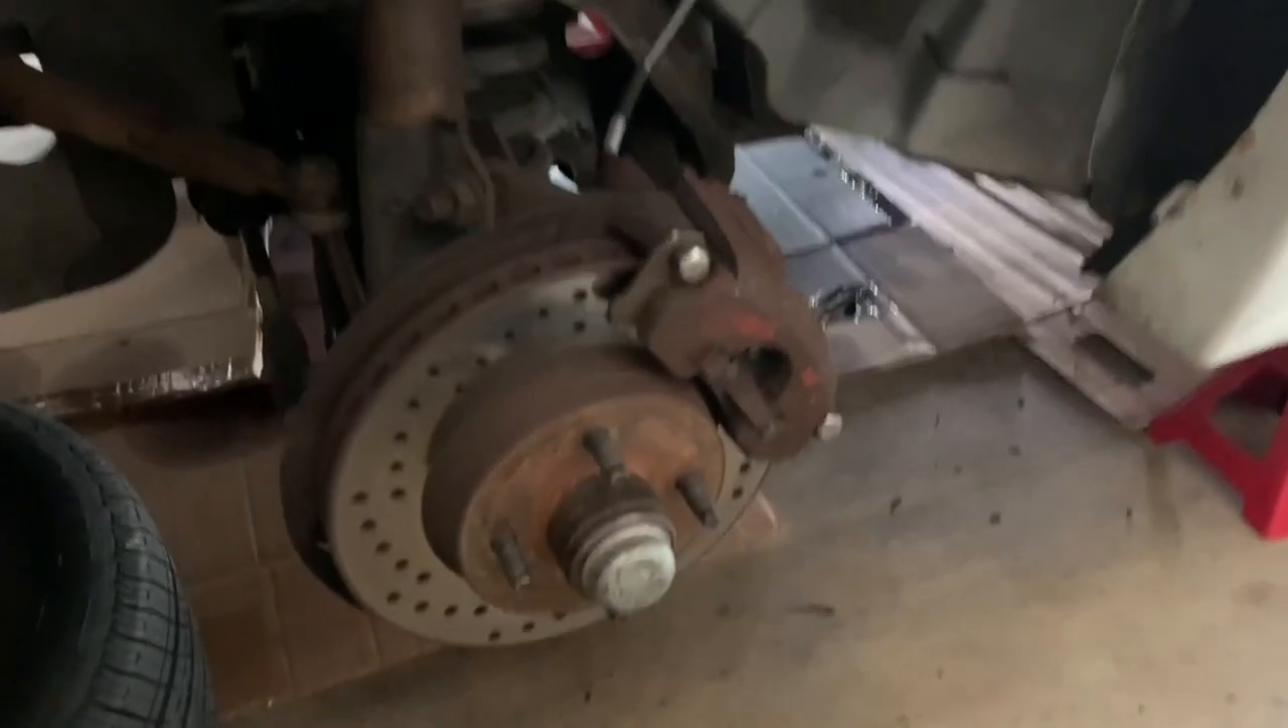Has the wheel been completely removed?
Yes.